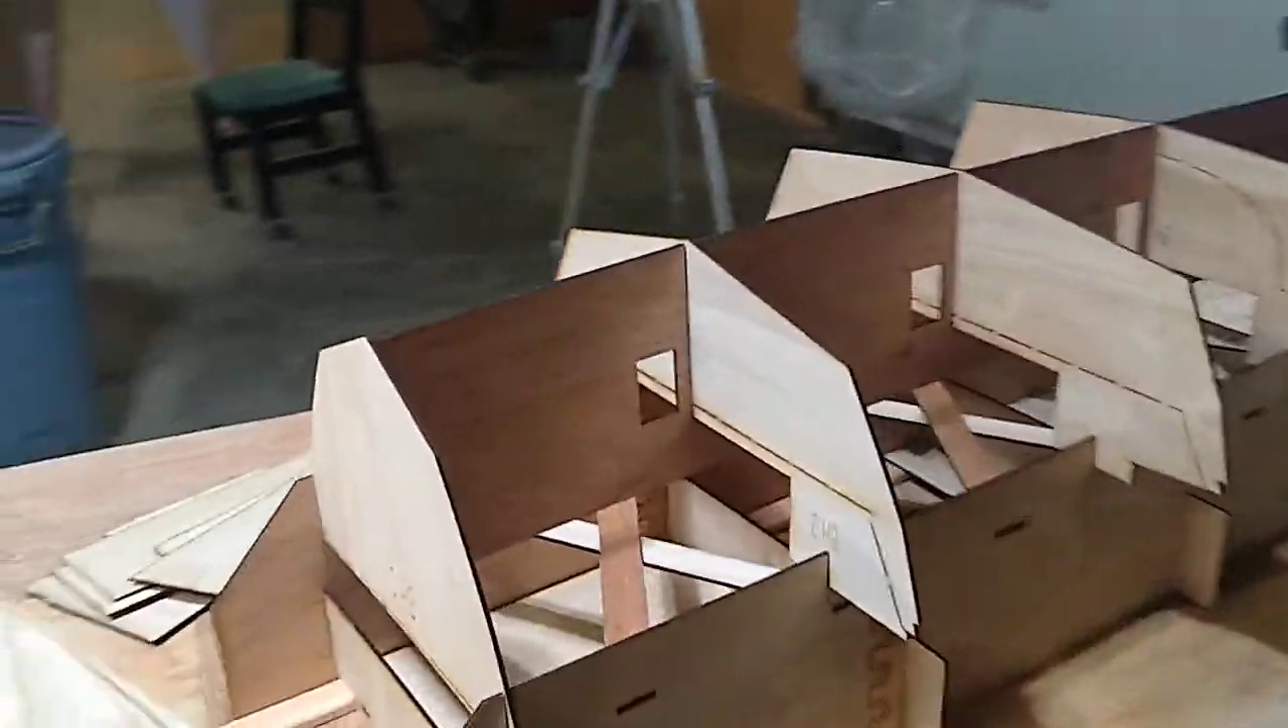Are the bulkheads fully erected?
Yes.